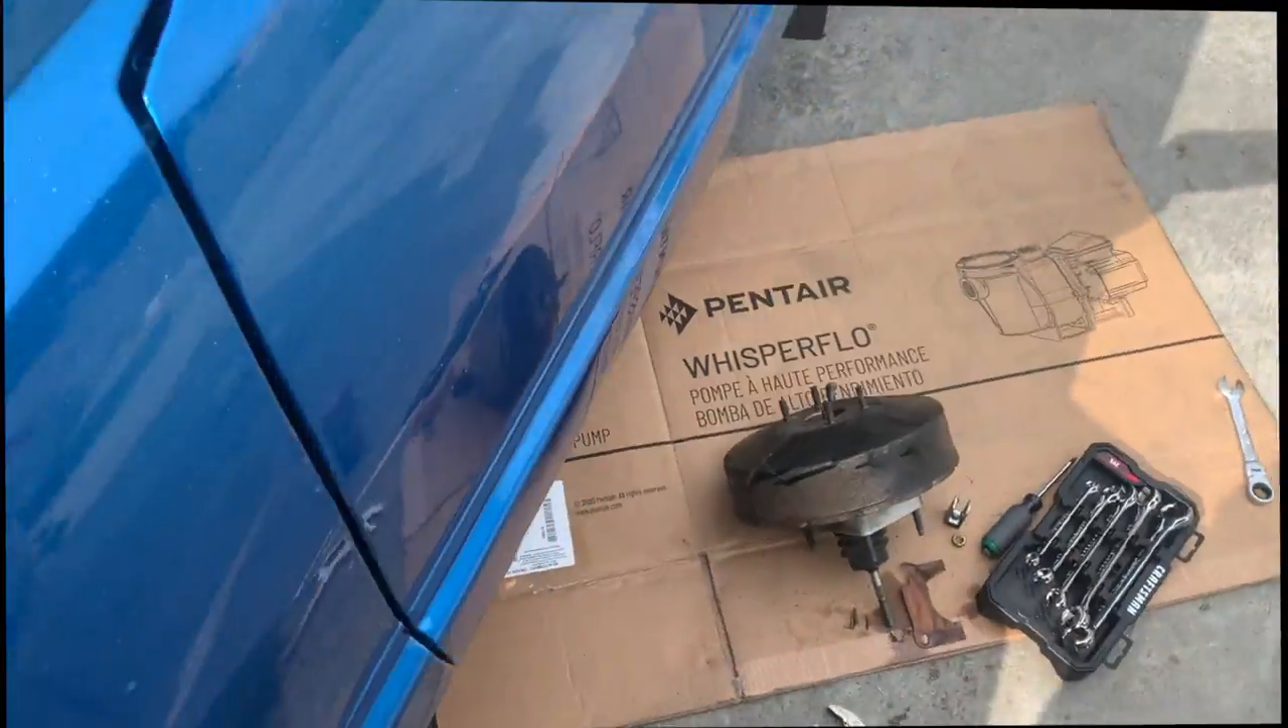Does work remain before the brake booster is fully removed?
No.